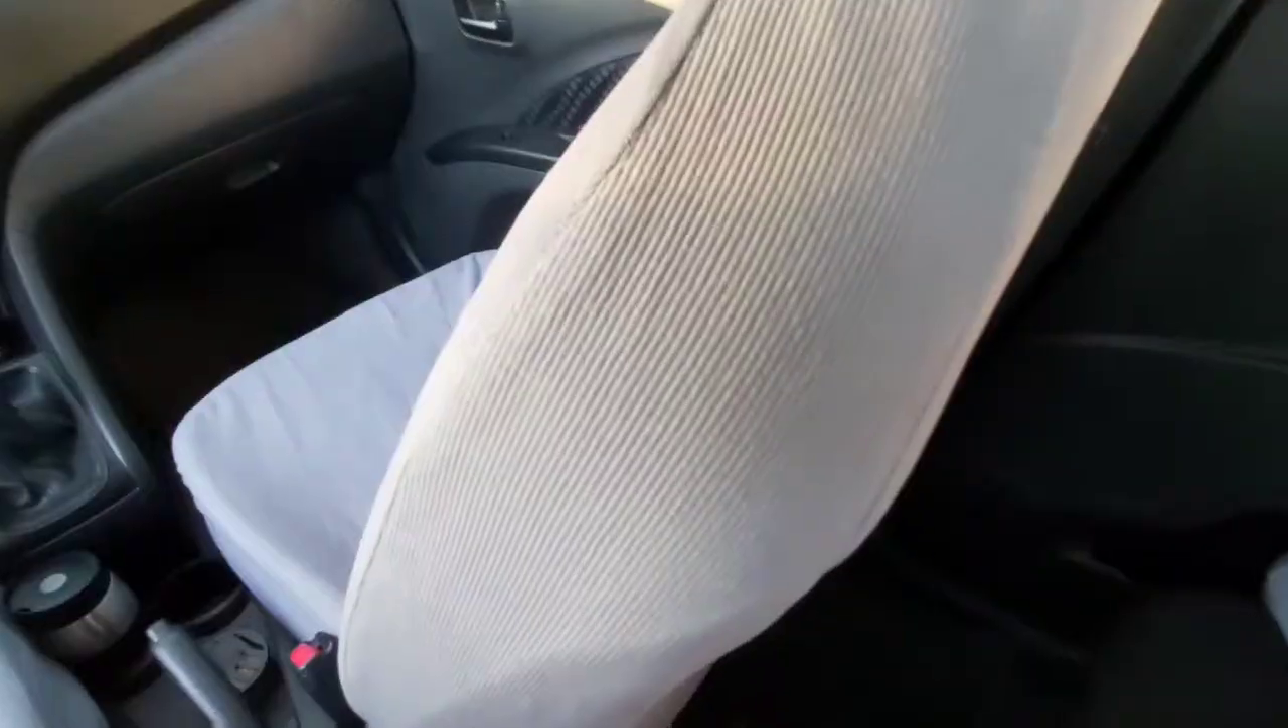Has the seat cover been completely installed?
Yes.